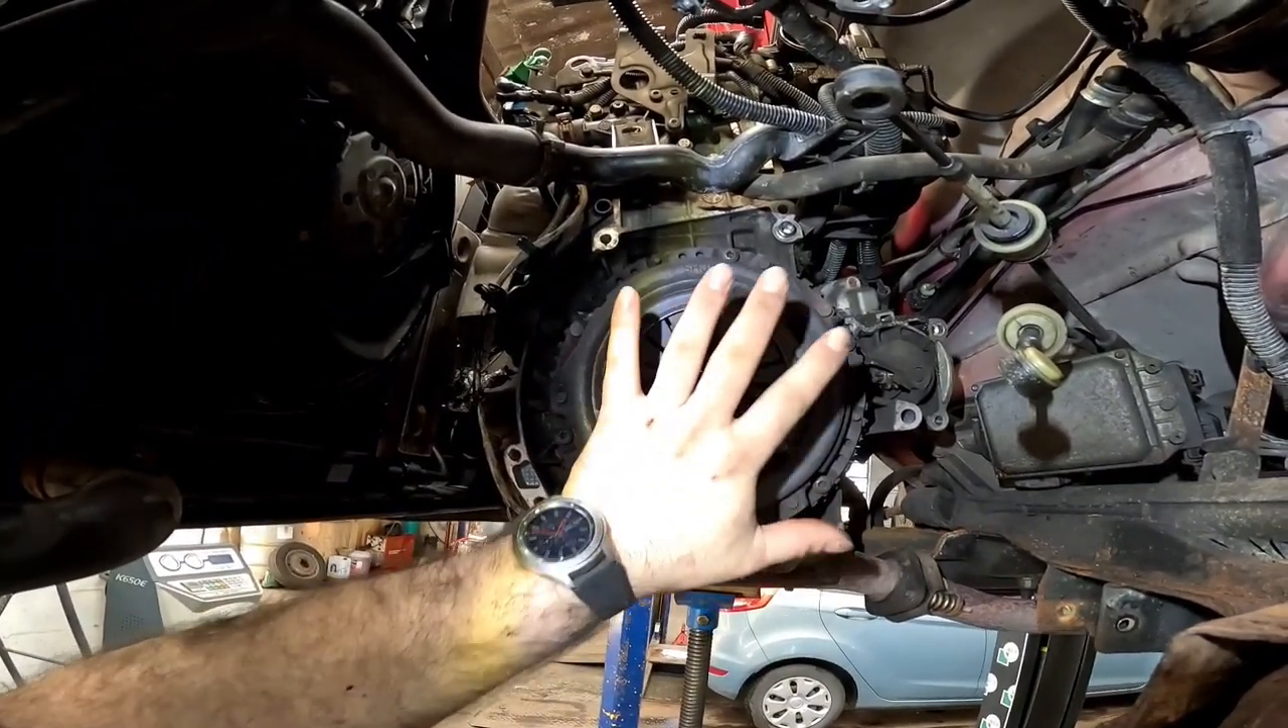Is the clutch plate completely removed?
No.